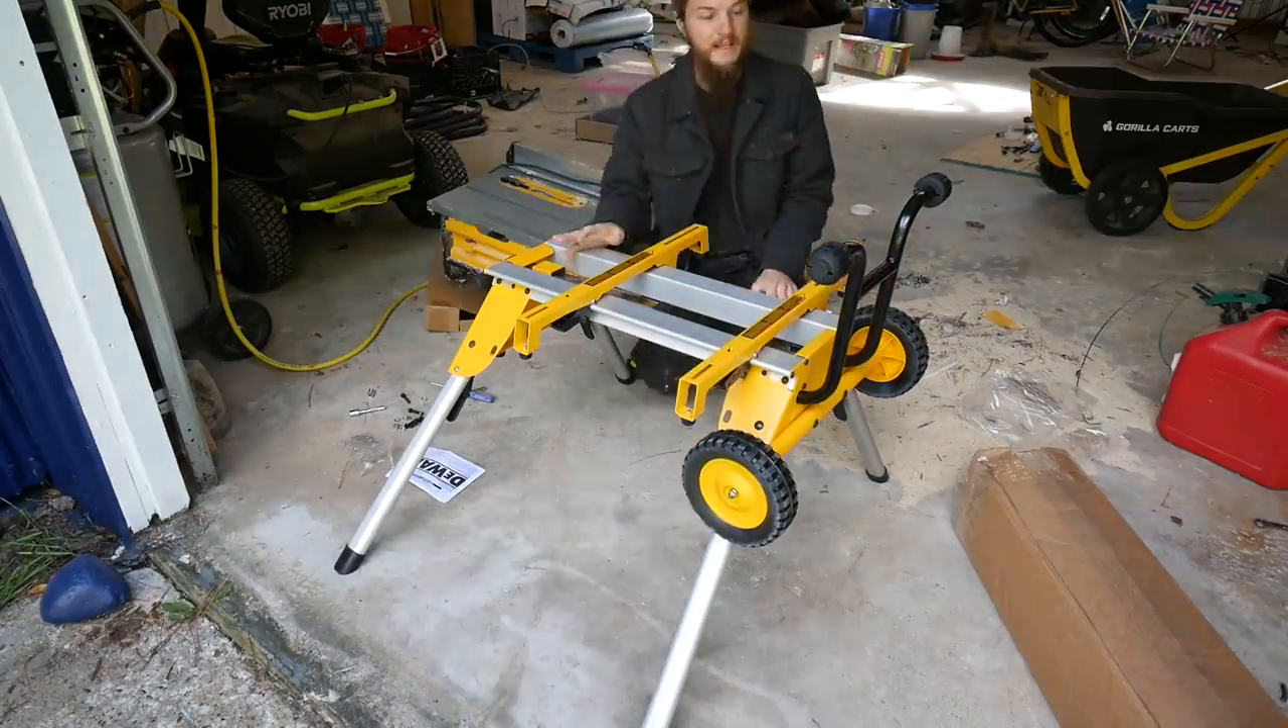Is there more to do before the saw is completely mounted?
Yes.